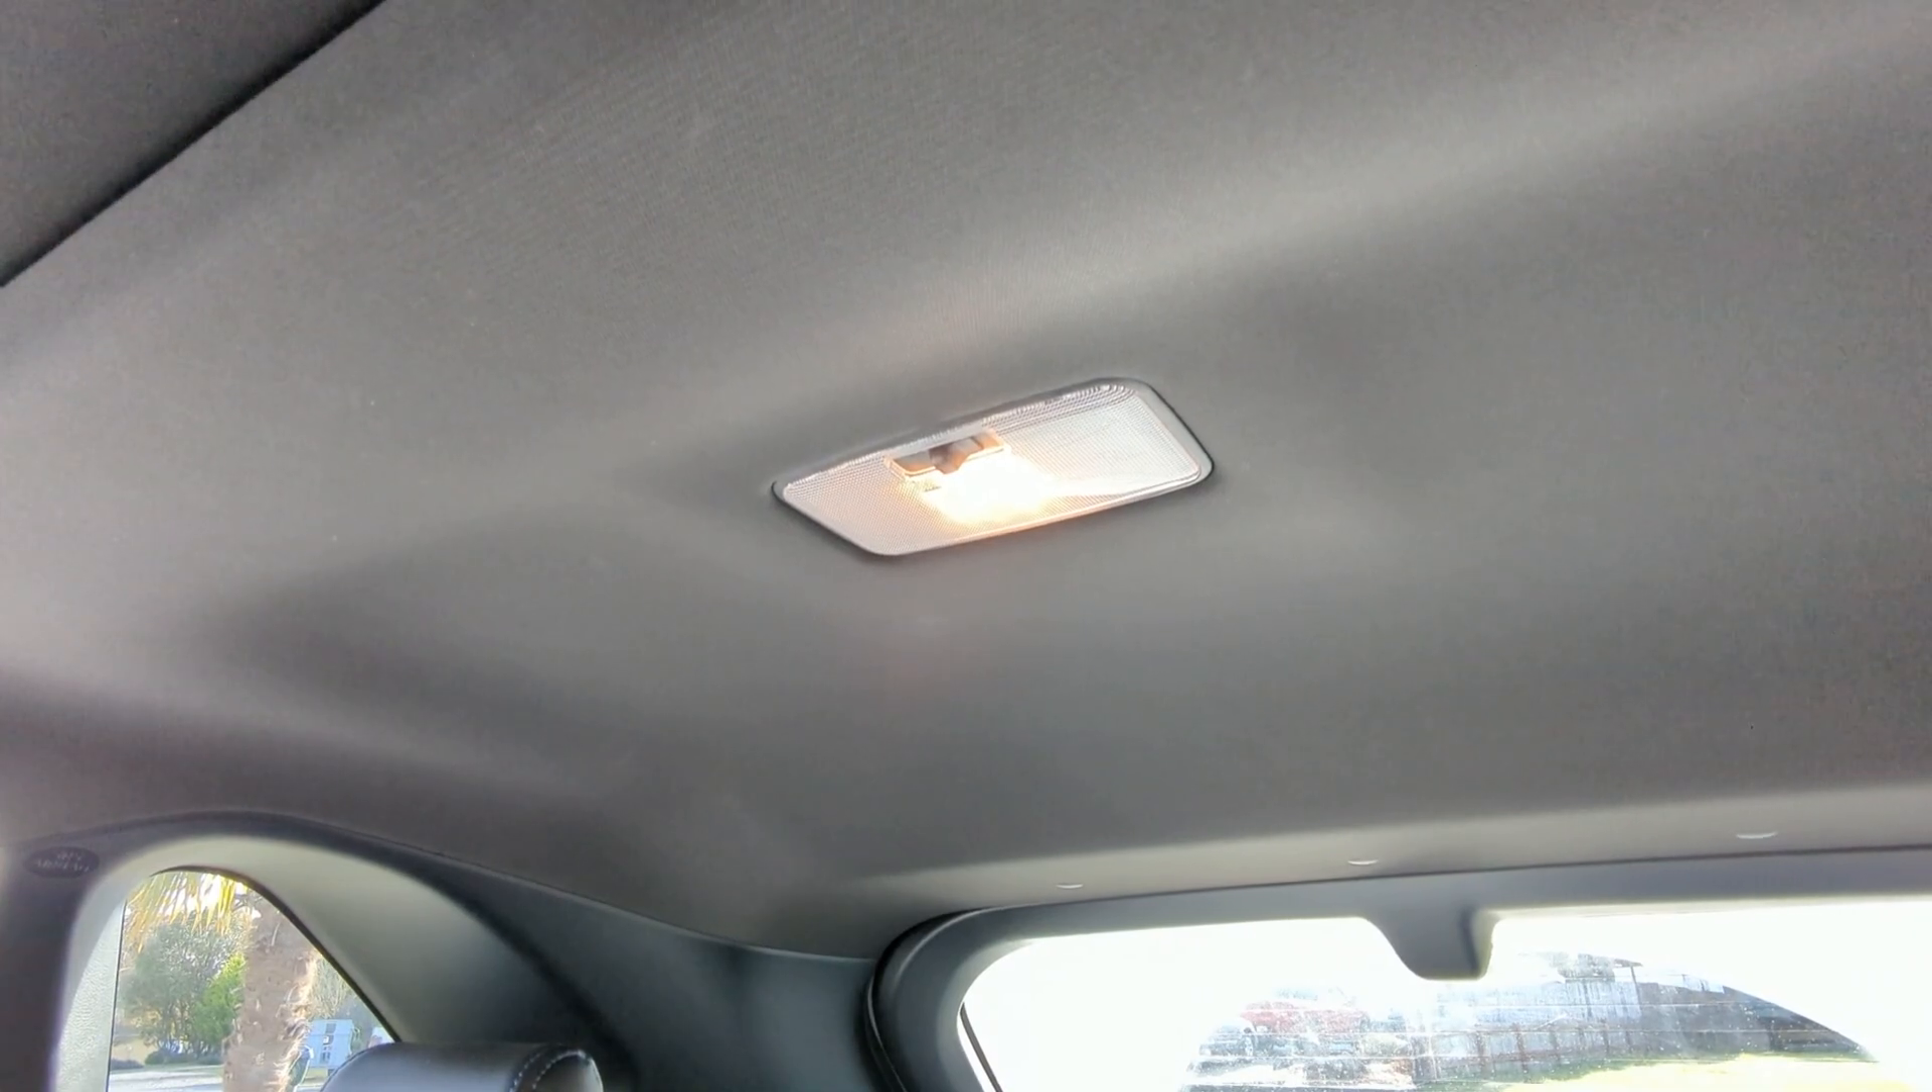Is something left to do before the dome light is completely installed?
No.